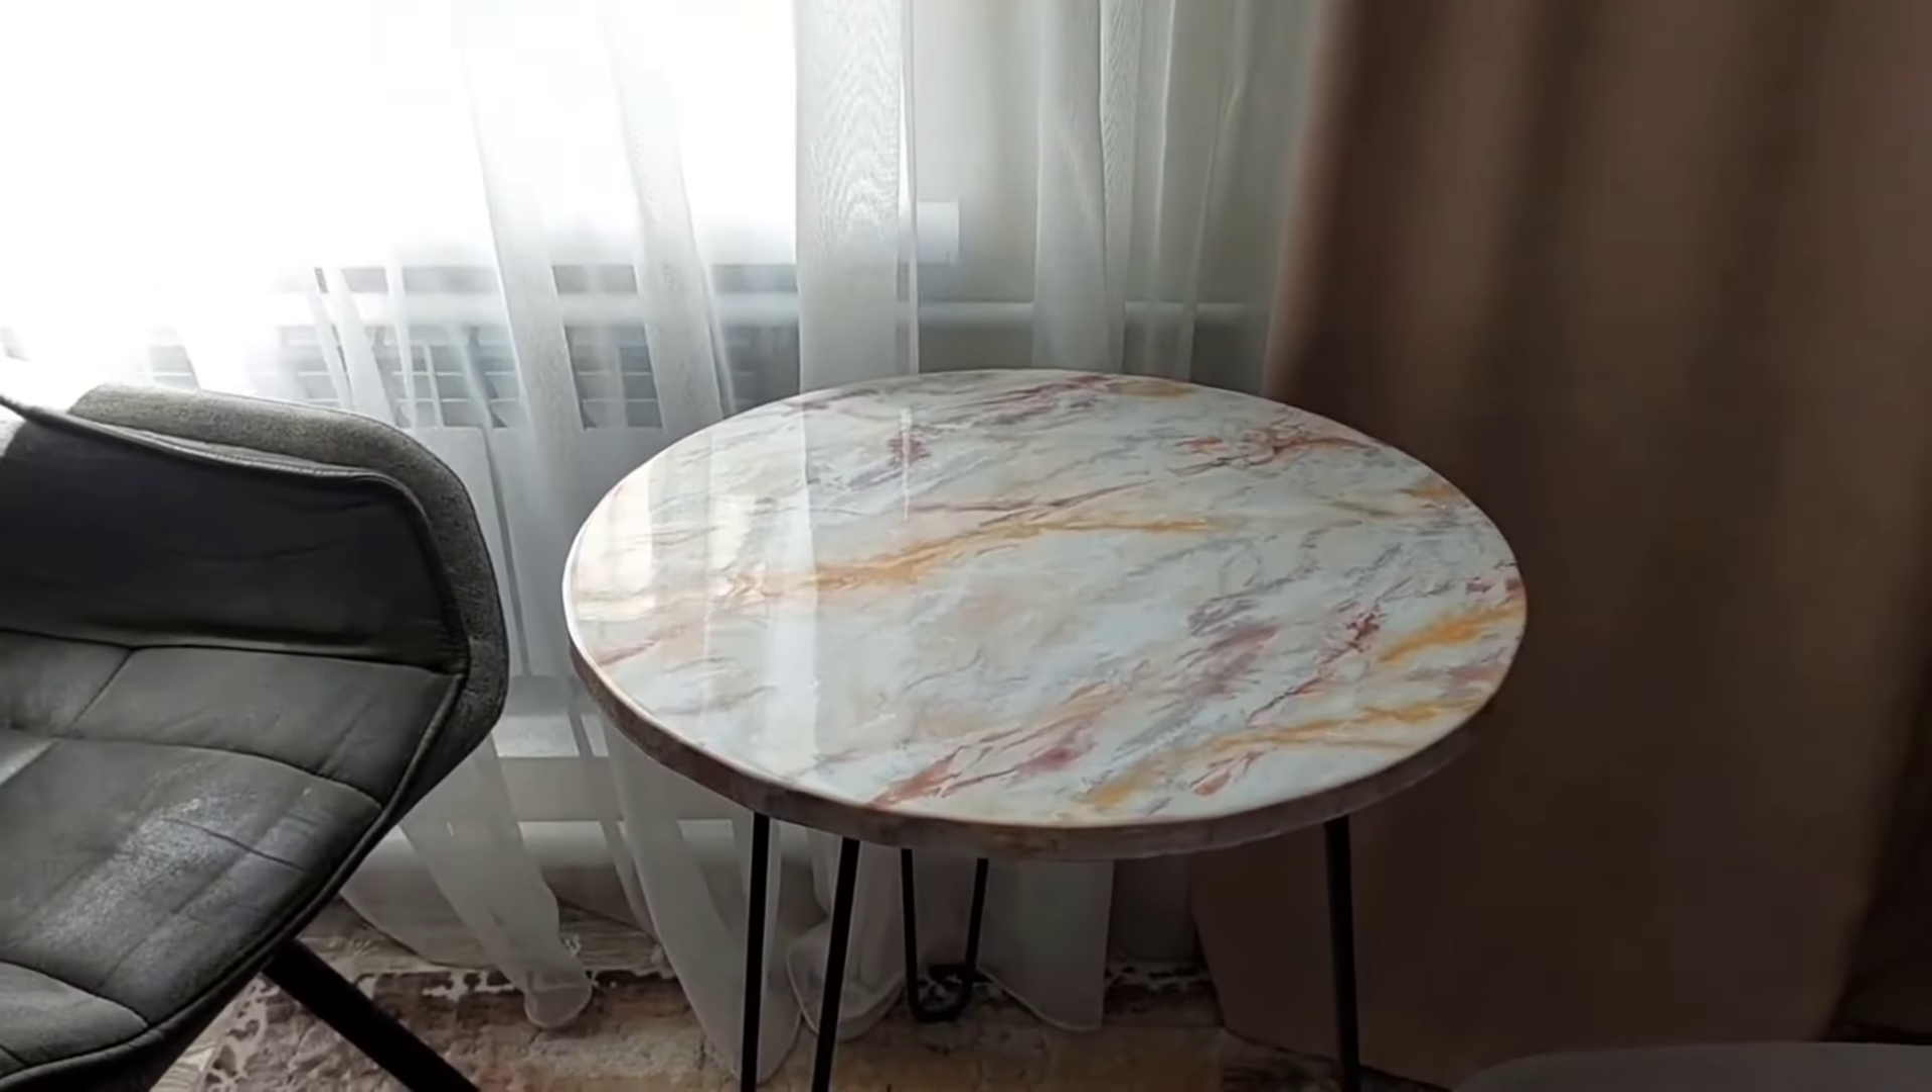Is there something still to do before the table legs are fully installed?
No.